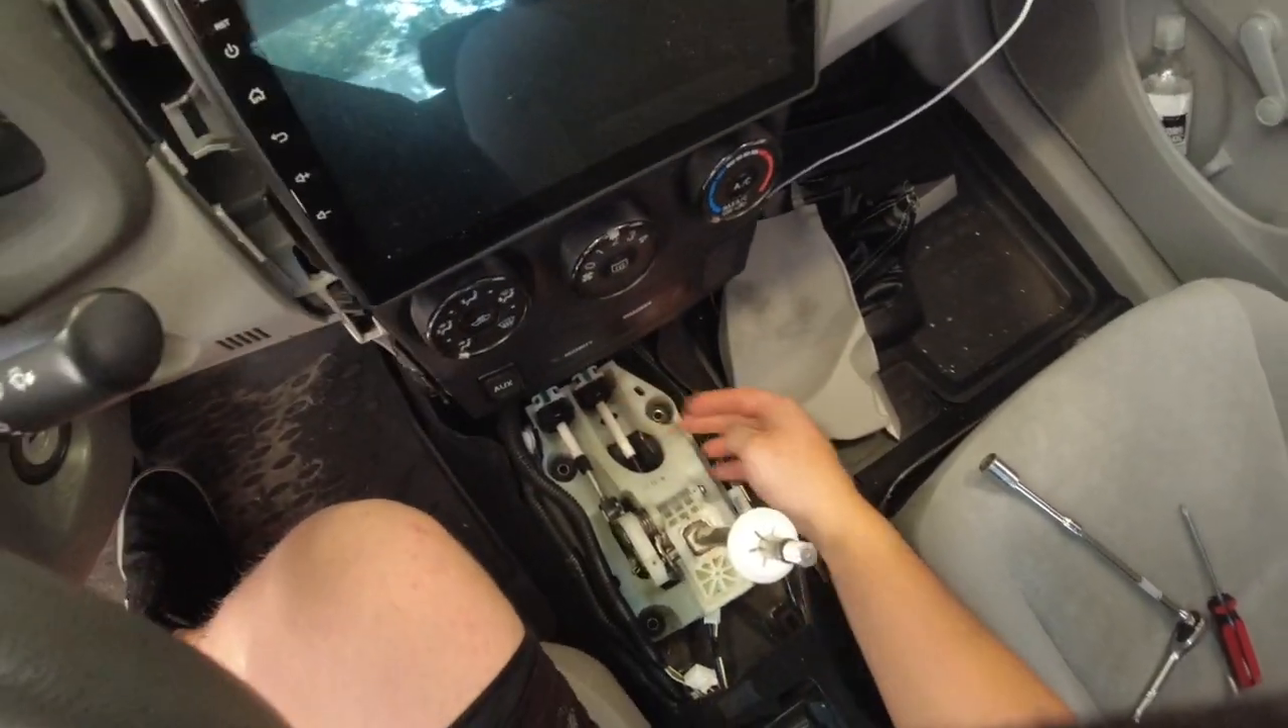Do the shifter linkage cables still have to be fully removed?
Yes.